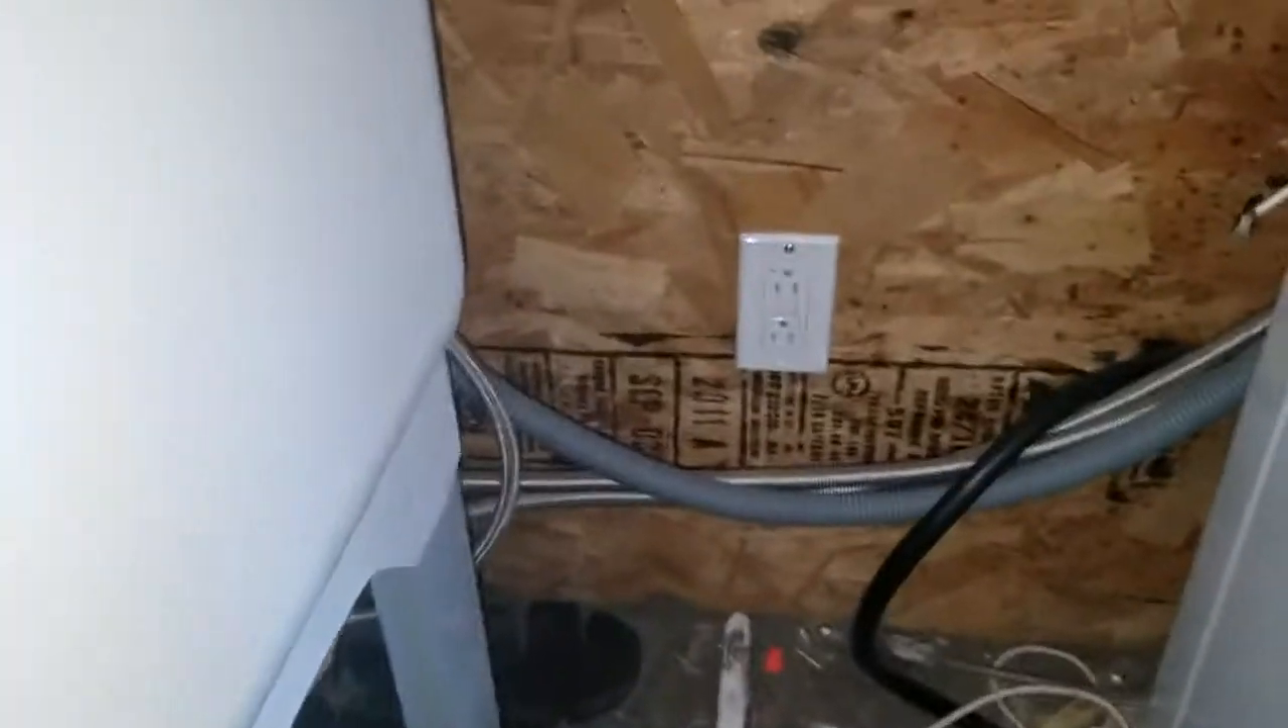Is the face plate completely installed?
Yes.